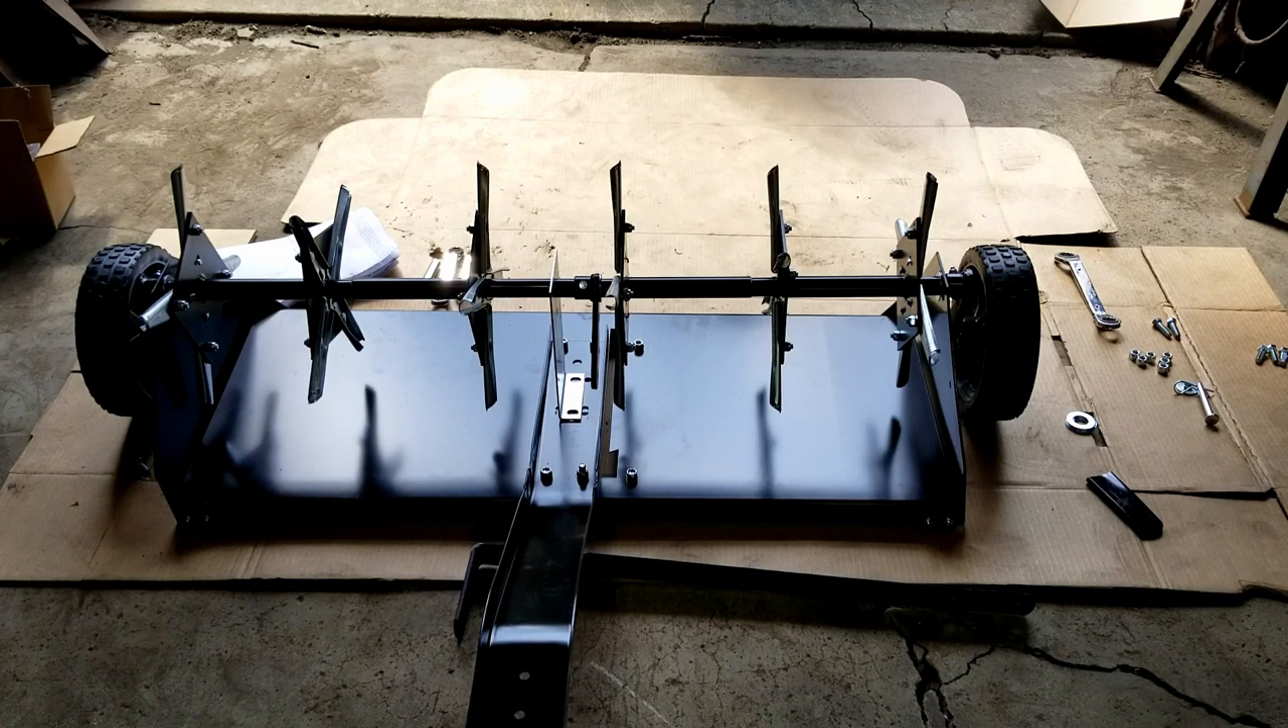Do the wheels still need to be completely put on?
No.